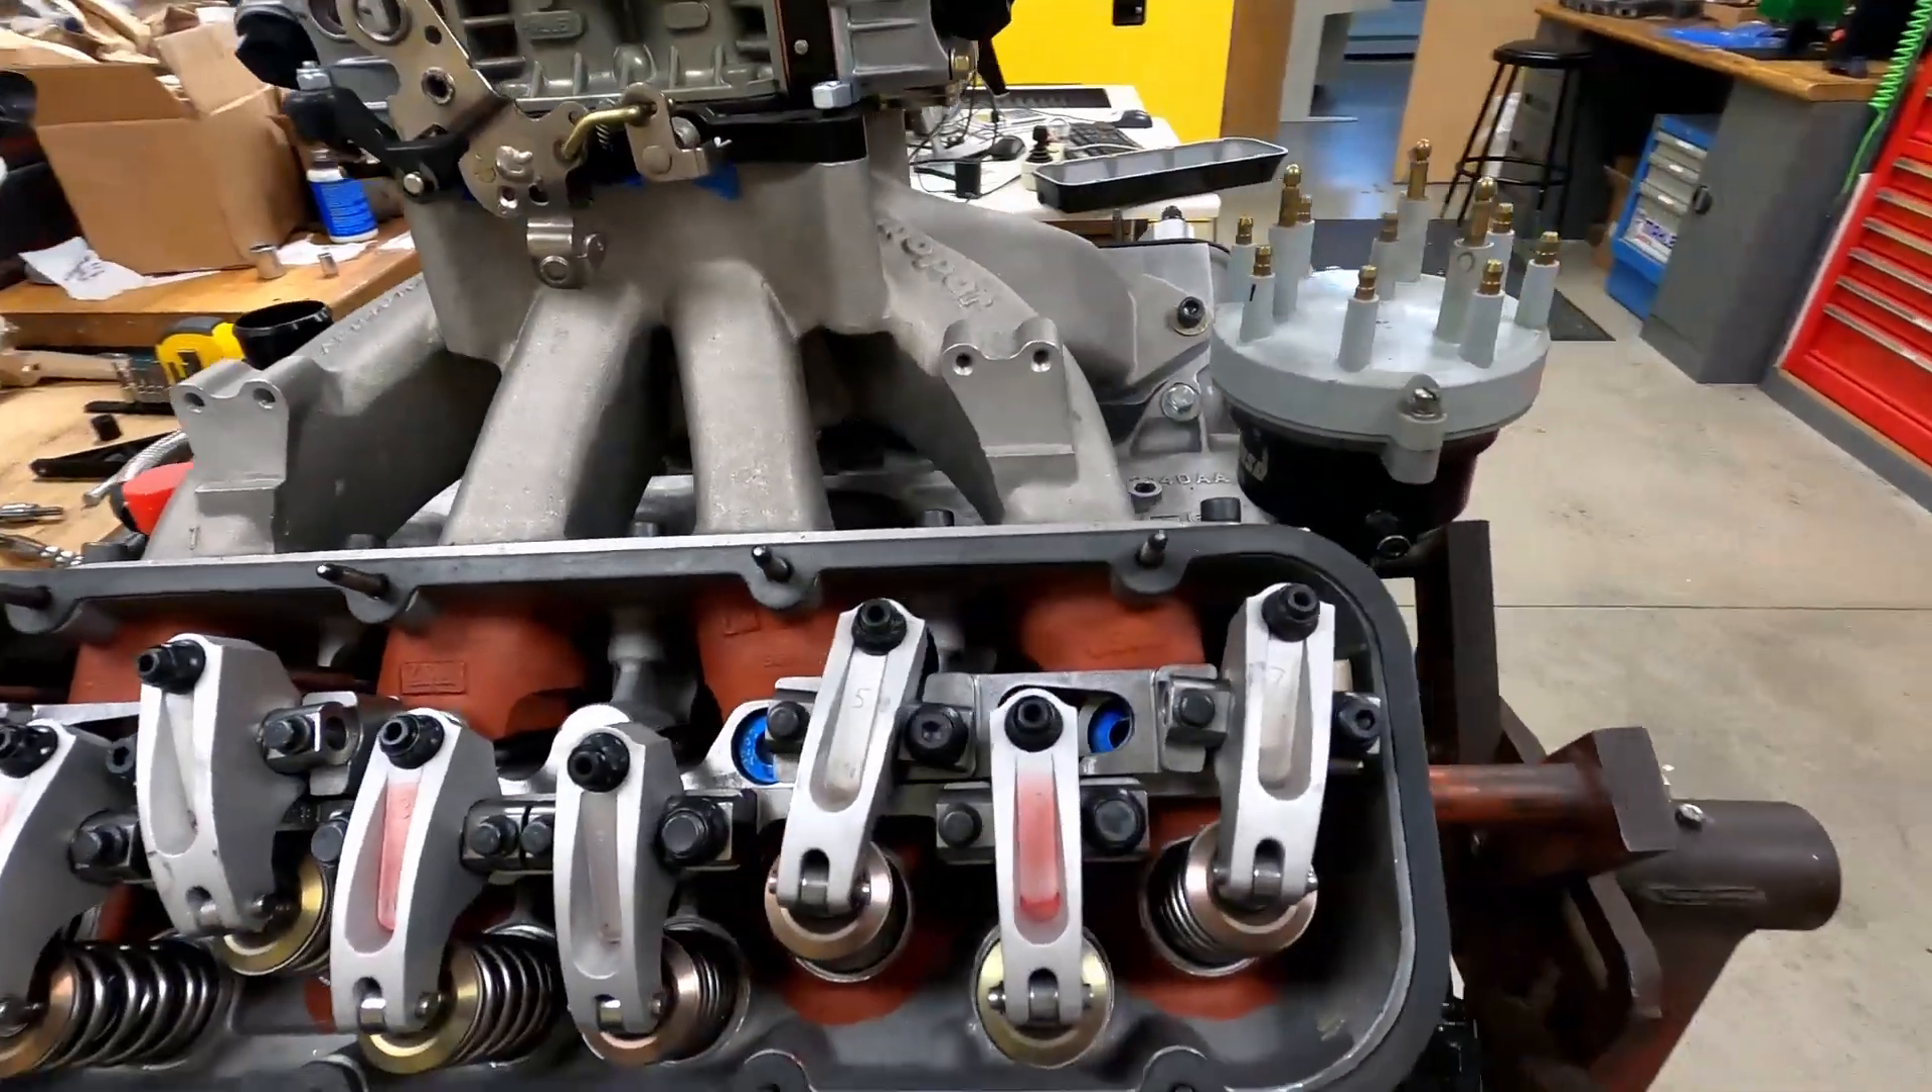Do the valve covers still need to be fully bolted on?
Yes.